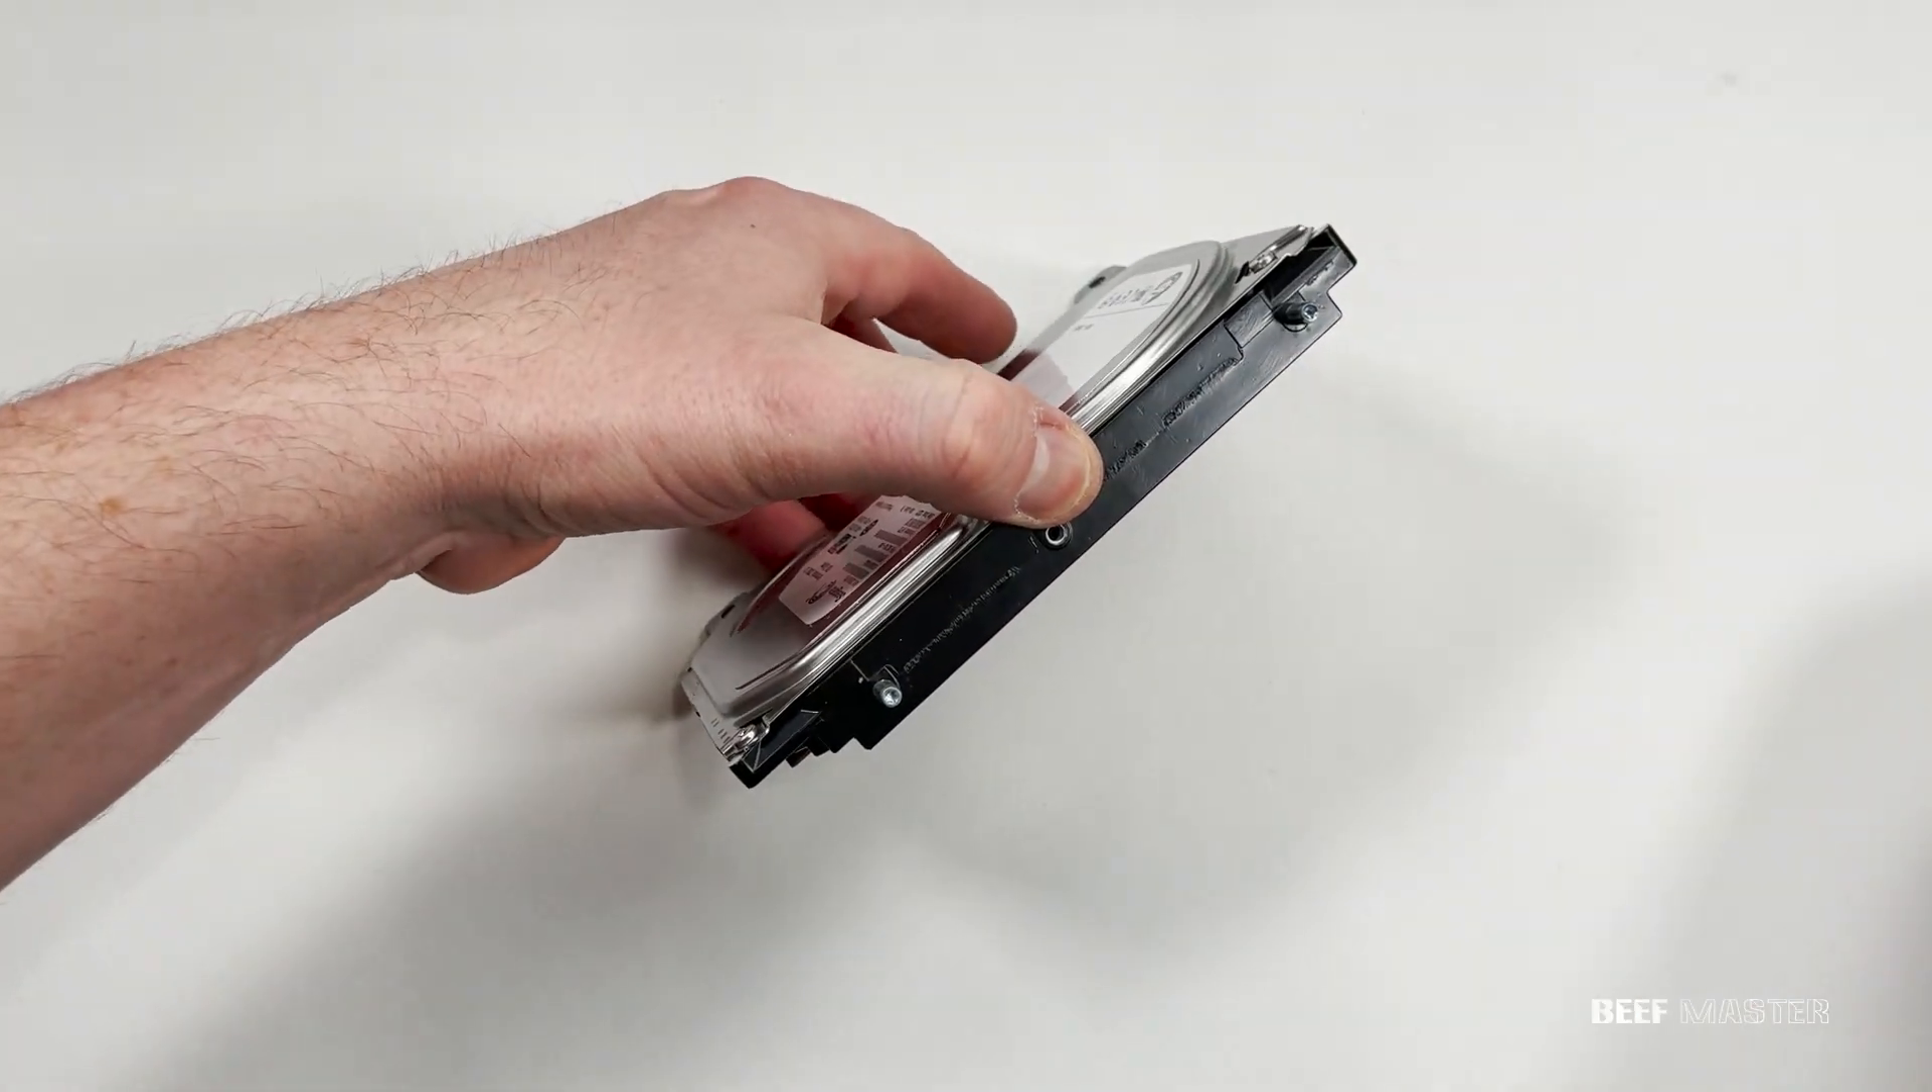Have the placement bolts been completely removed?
No.